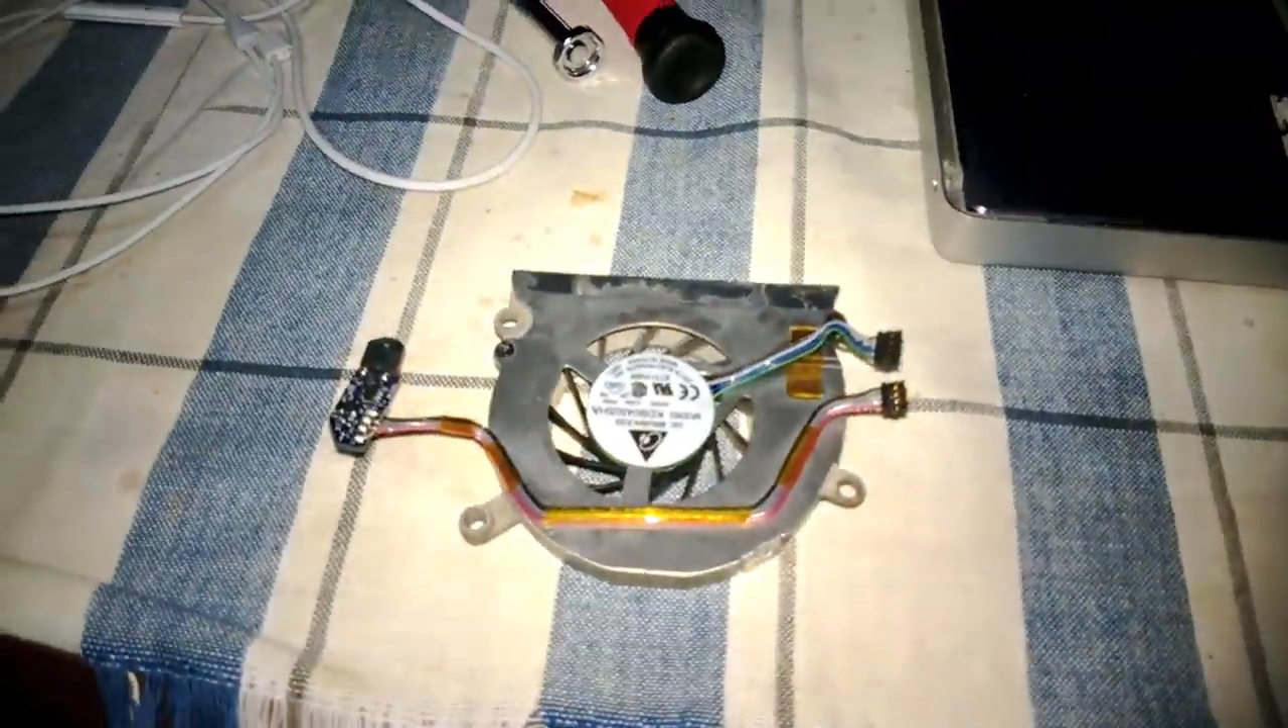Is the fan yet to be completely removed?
No.